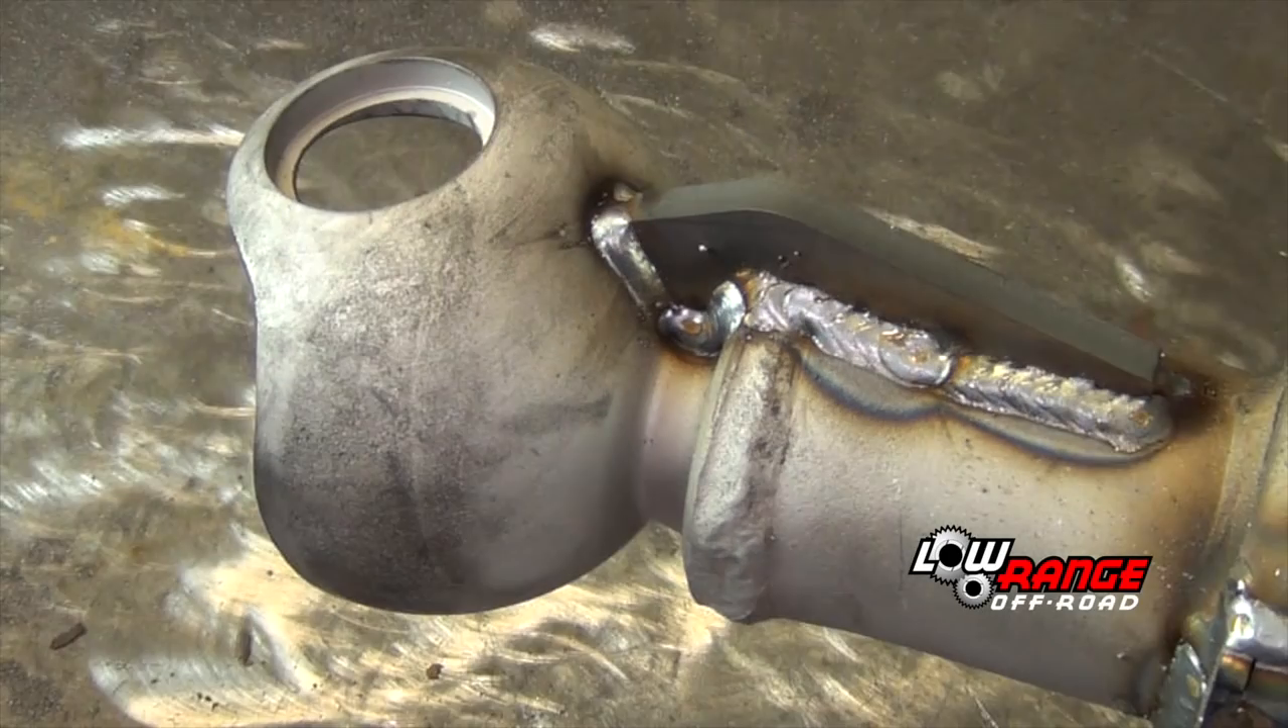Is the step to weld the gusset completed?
Yes.